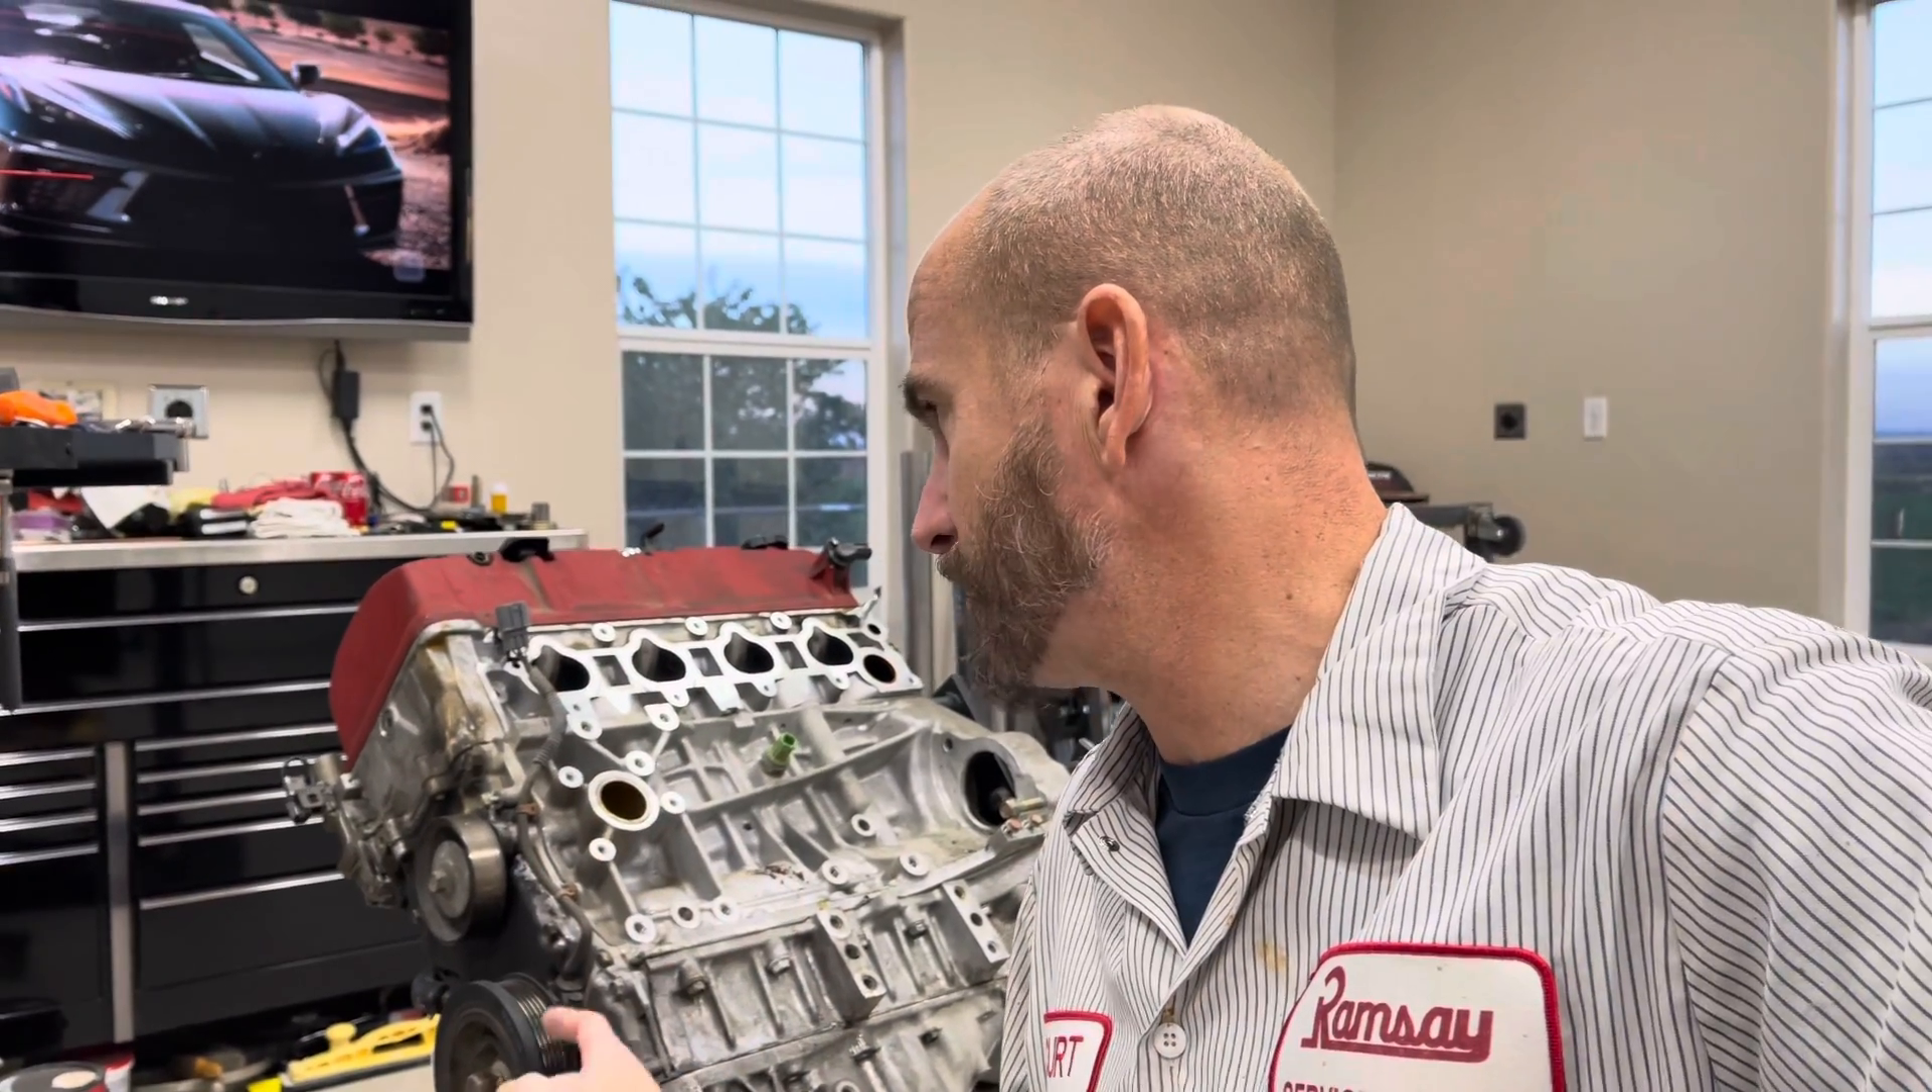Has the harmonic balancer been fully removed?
No.